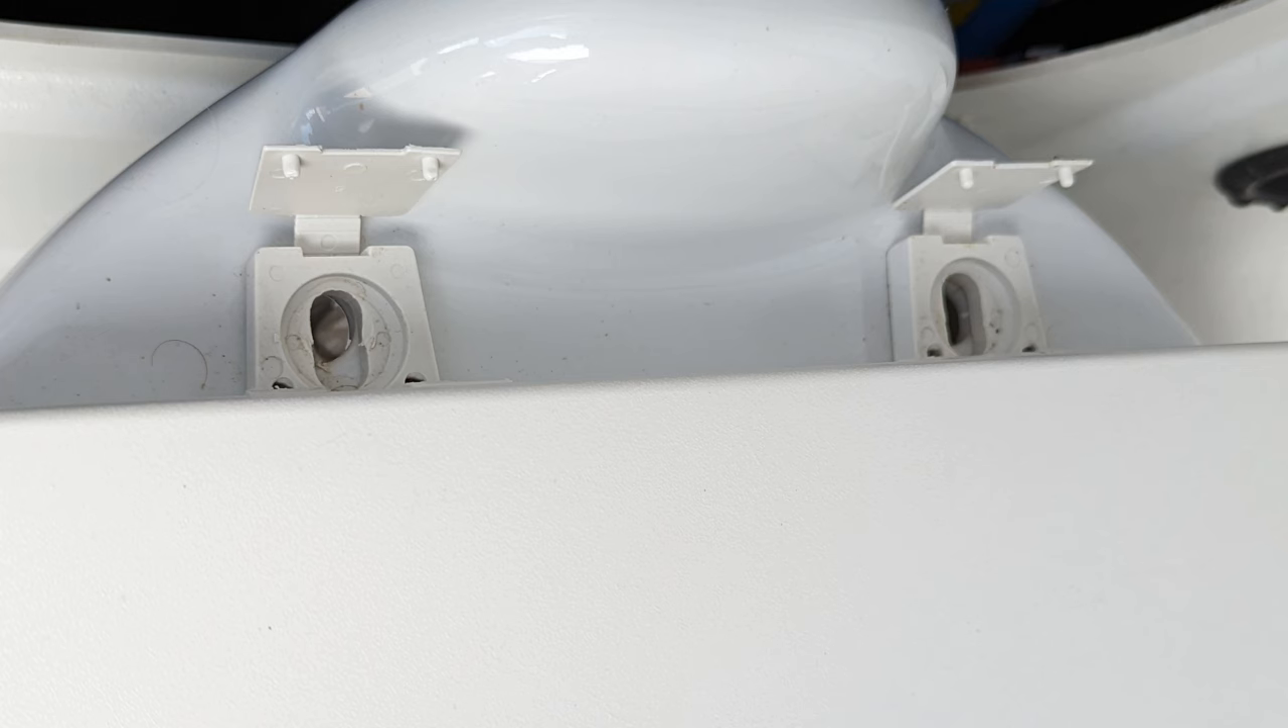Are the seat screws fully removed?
Yes.